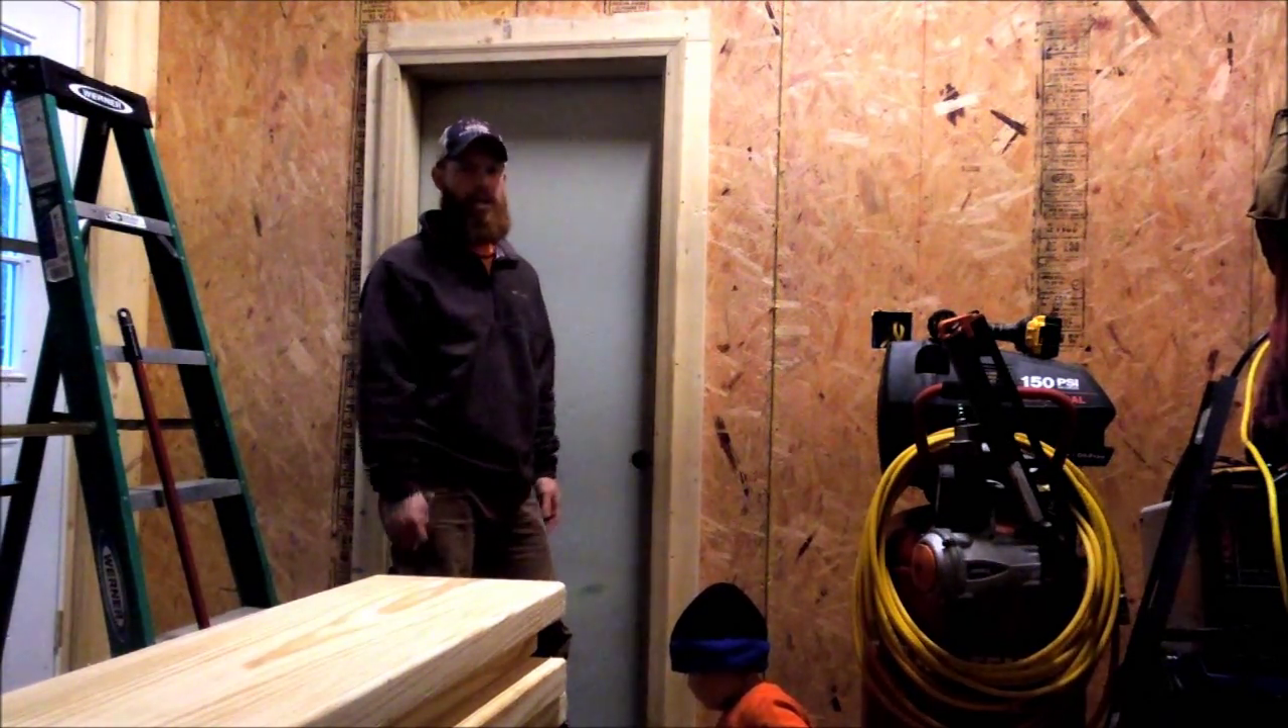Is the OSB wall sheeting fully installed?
Yes.